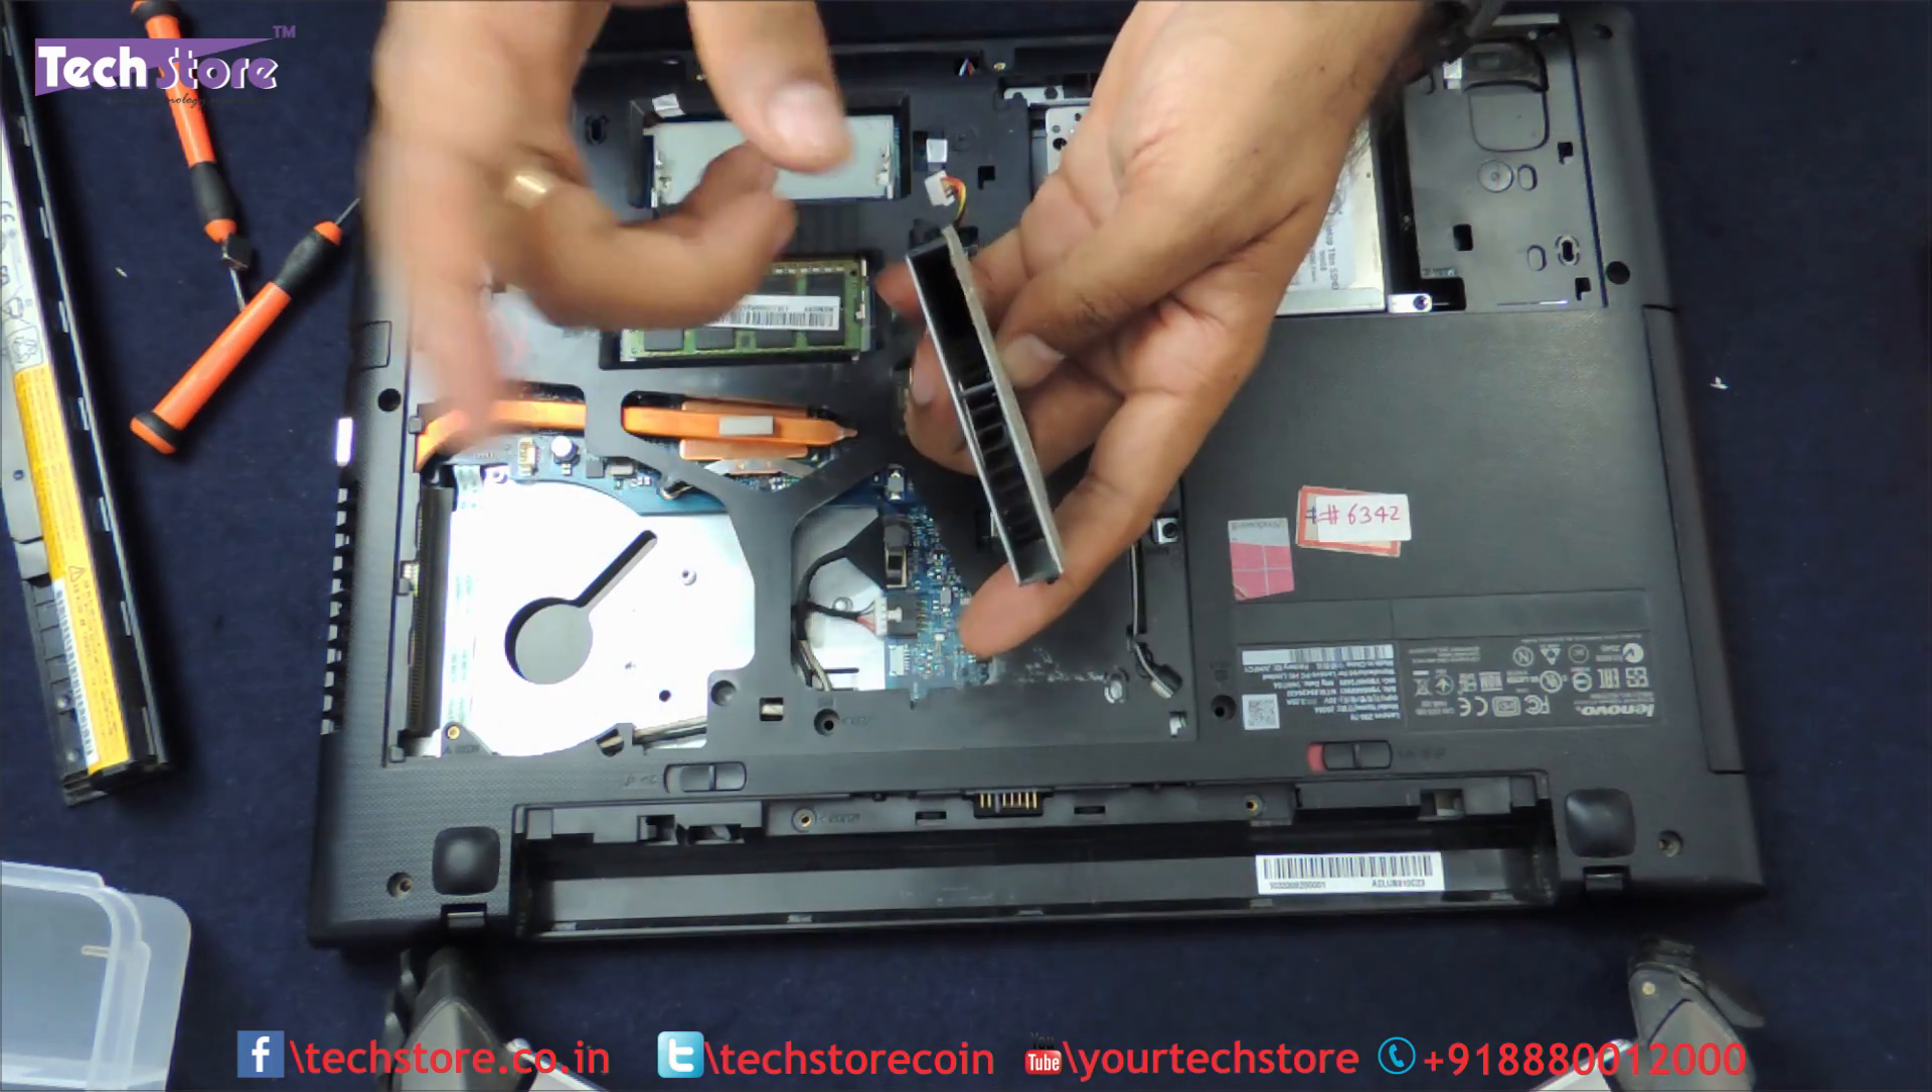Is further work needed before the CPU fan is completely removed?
No.